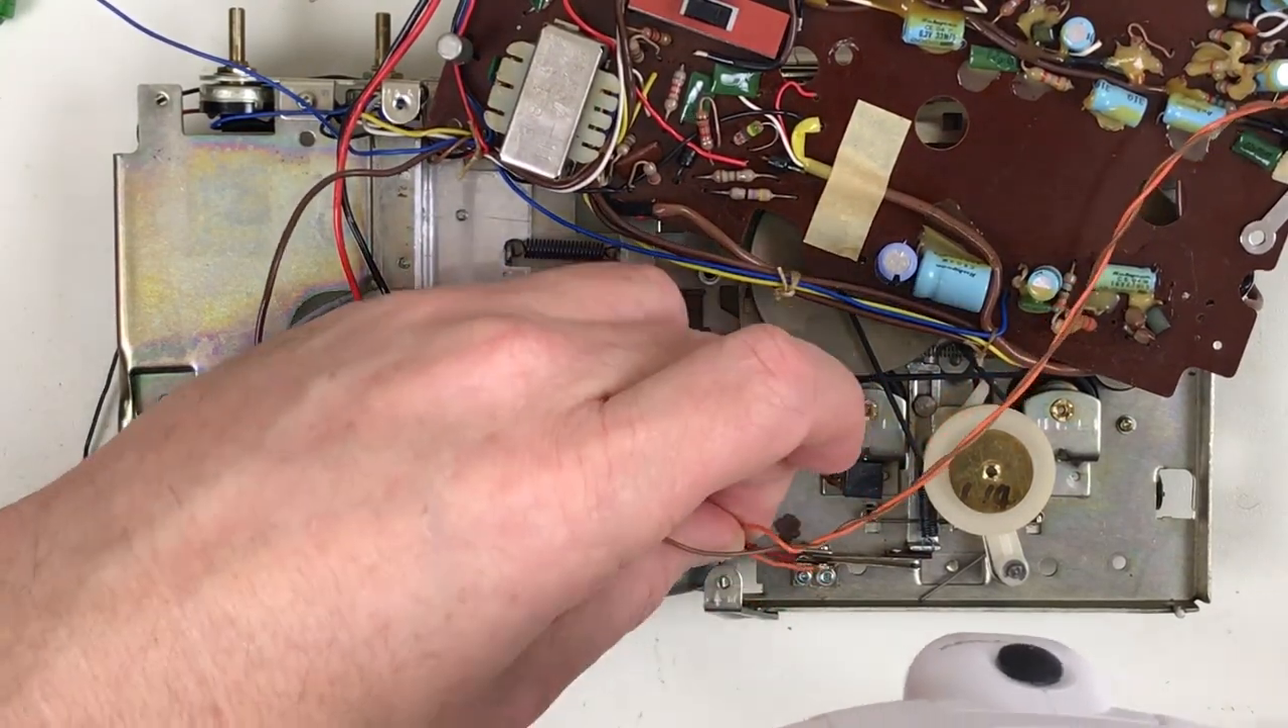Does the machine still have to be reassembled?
Yes.